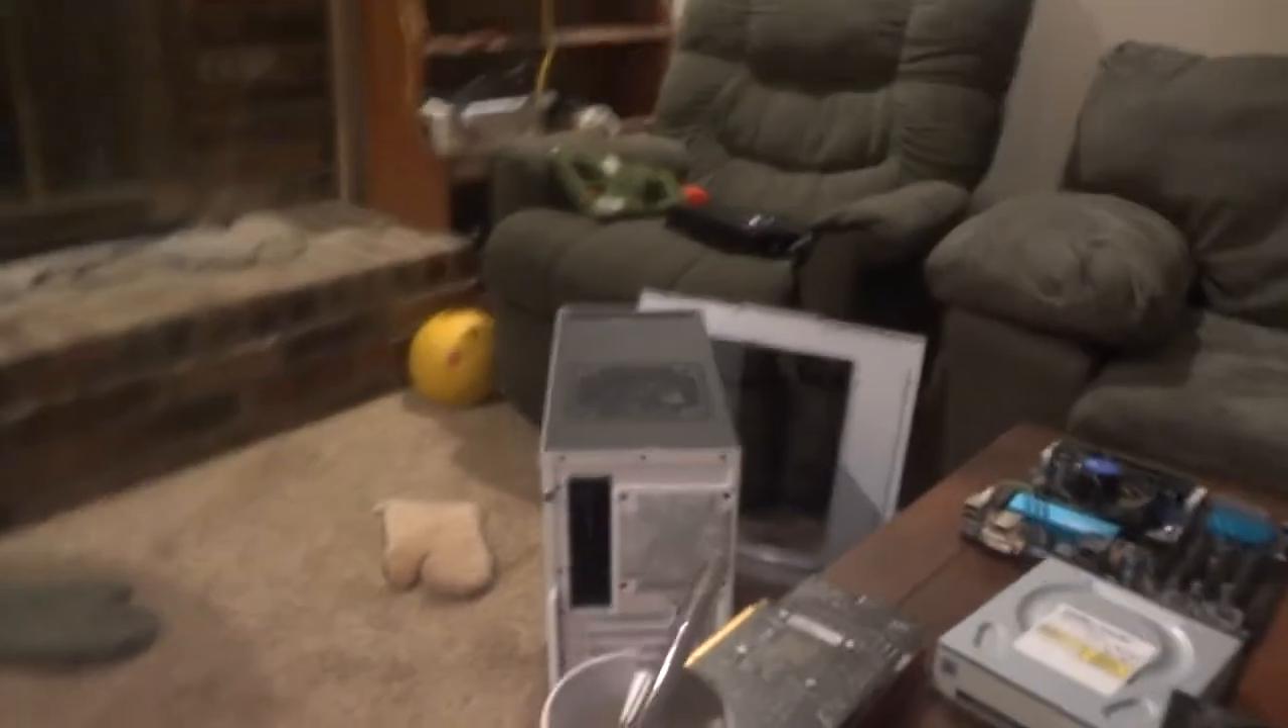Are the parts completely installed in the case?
No.